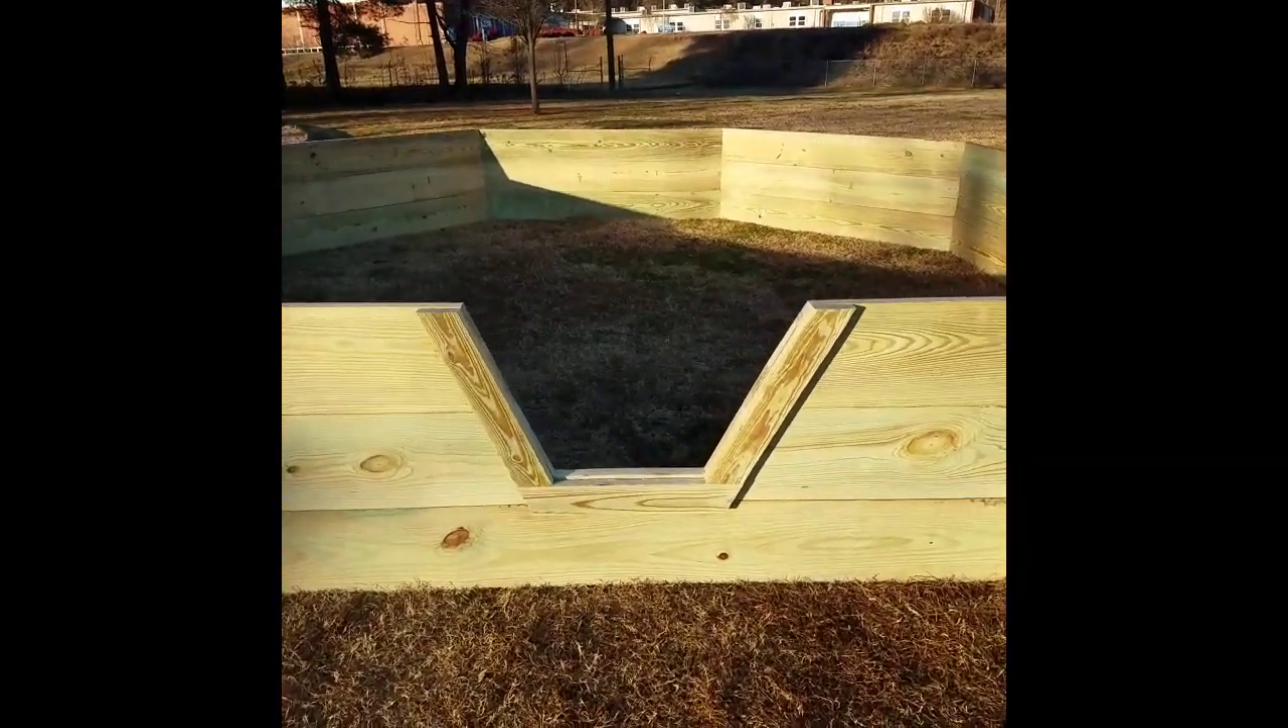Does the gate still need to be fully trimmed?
No.